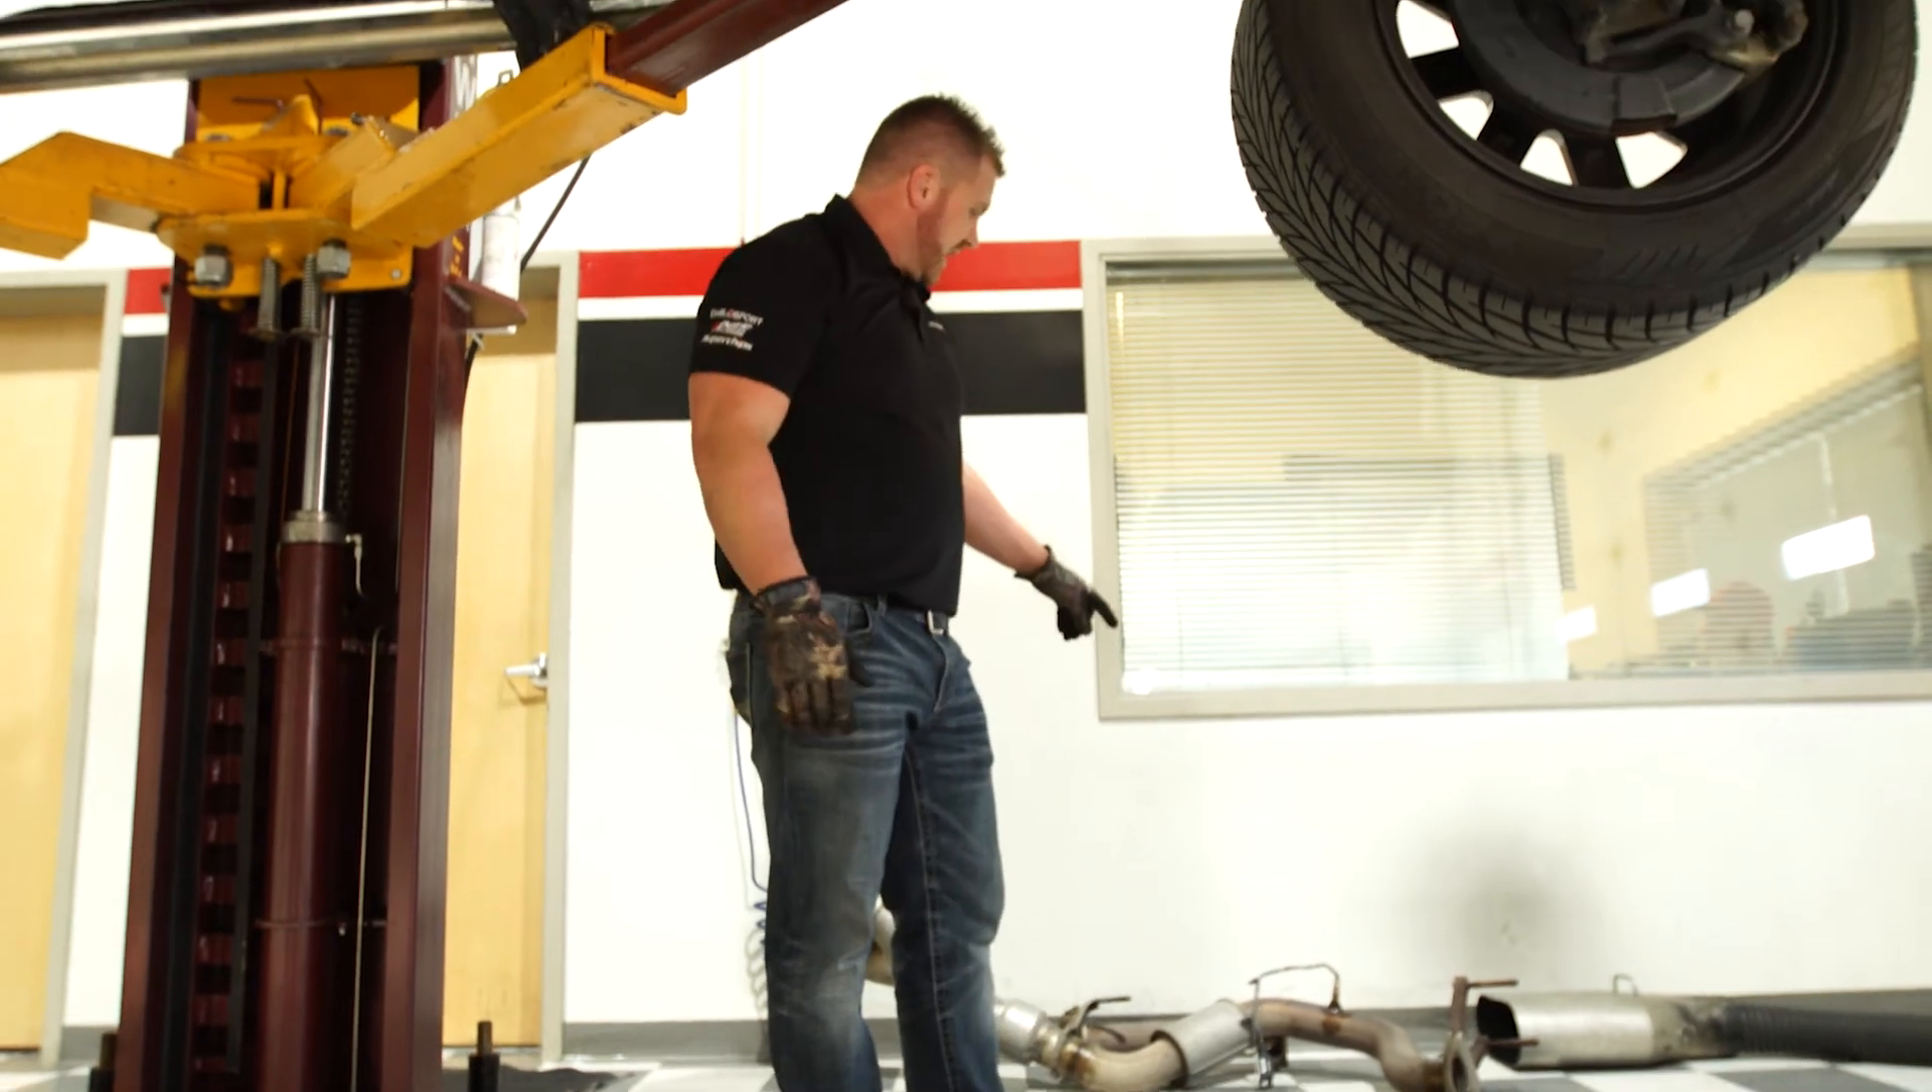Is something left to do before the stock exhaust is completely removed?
No.